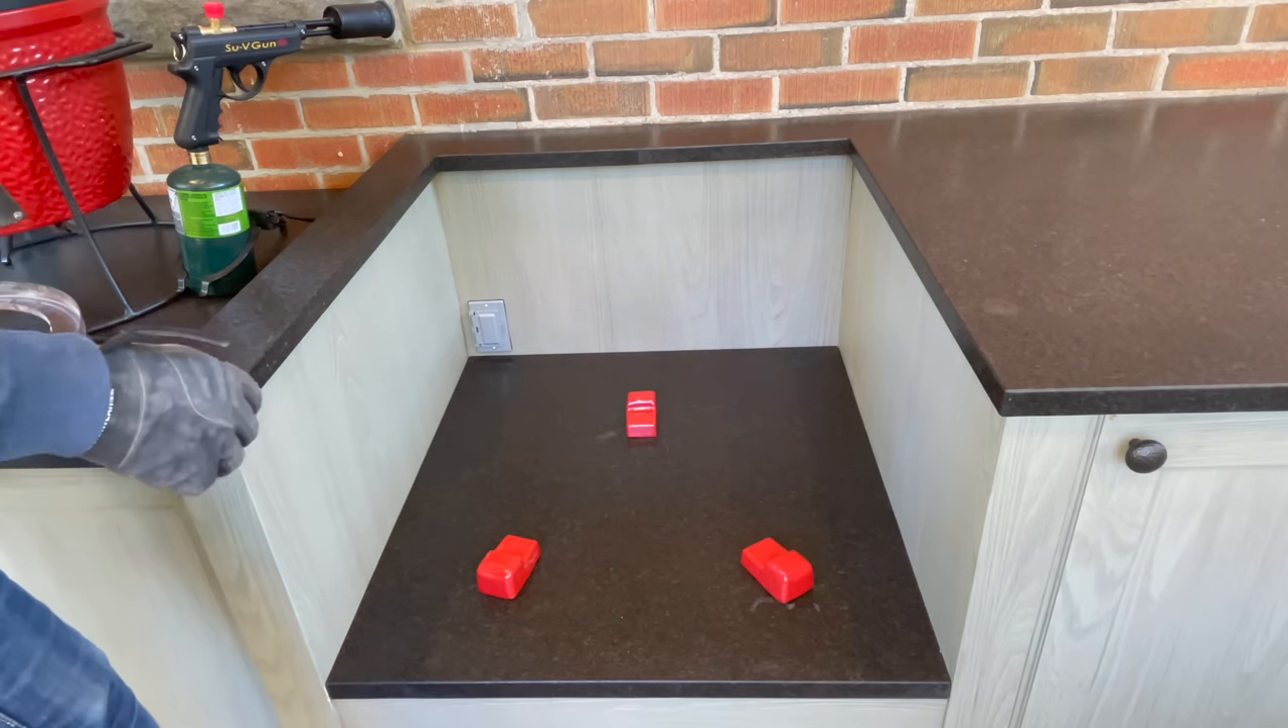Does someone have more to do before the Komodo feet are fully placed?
No.